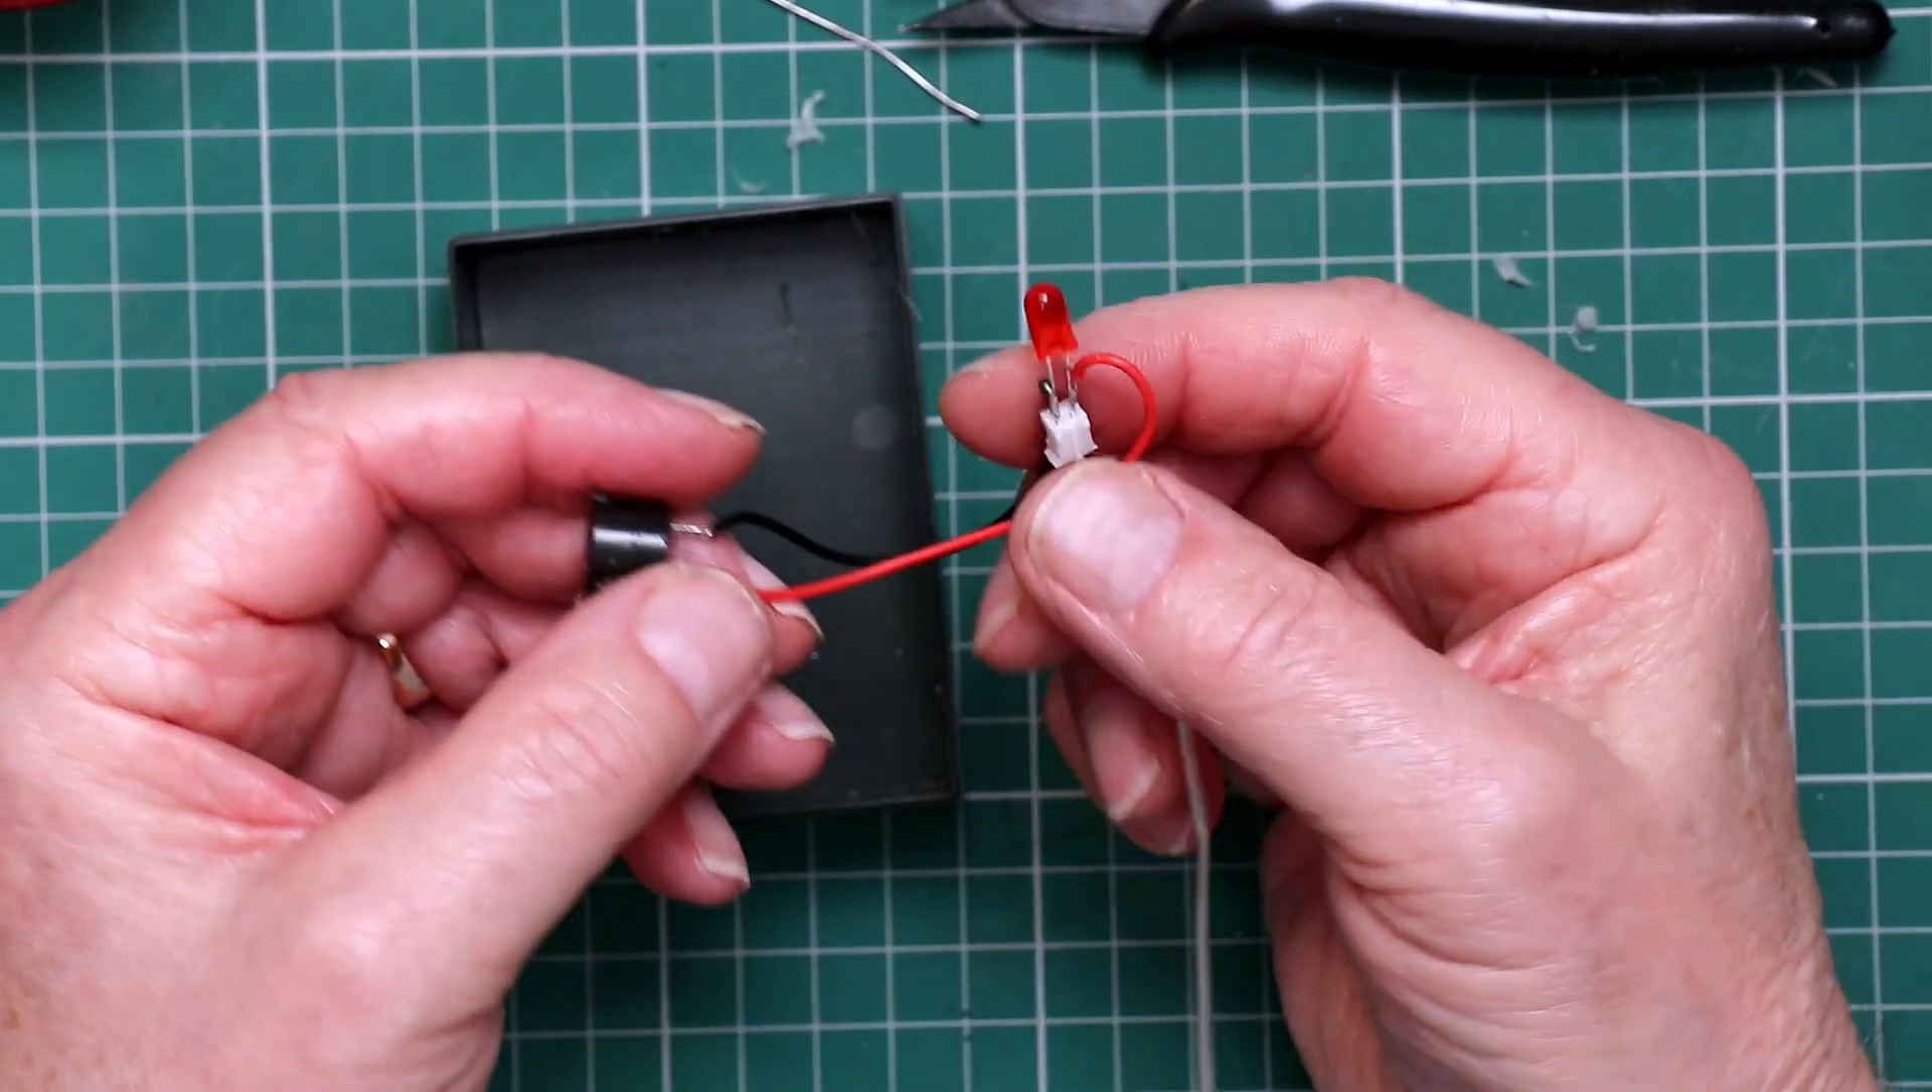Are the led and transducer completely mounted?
No.